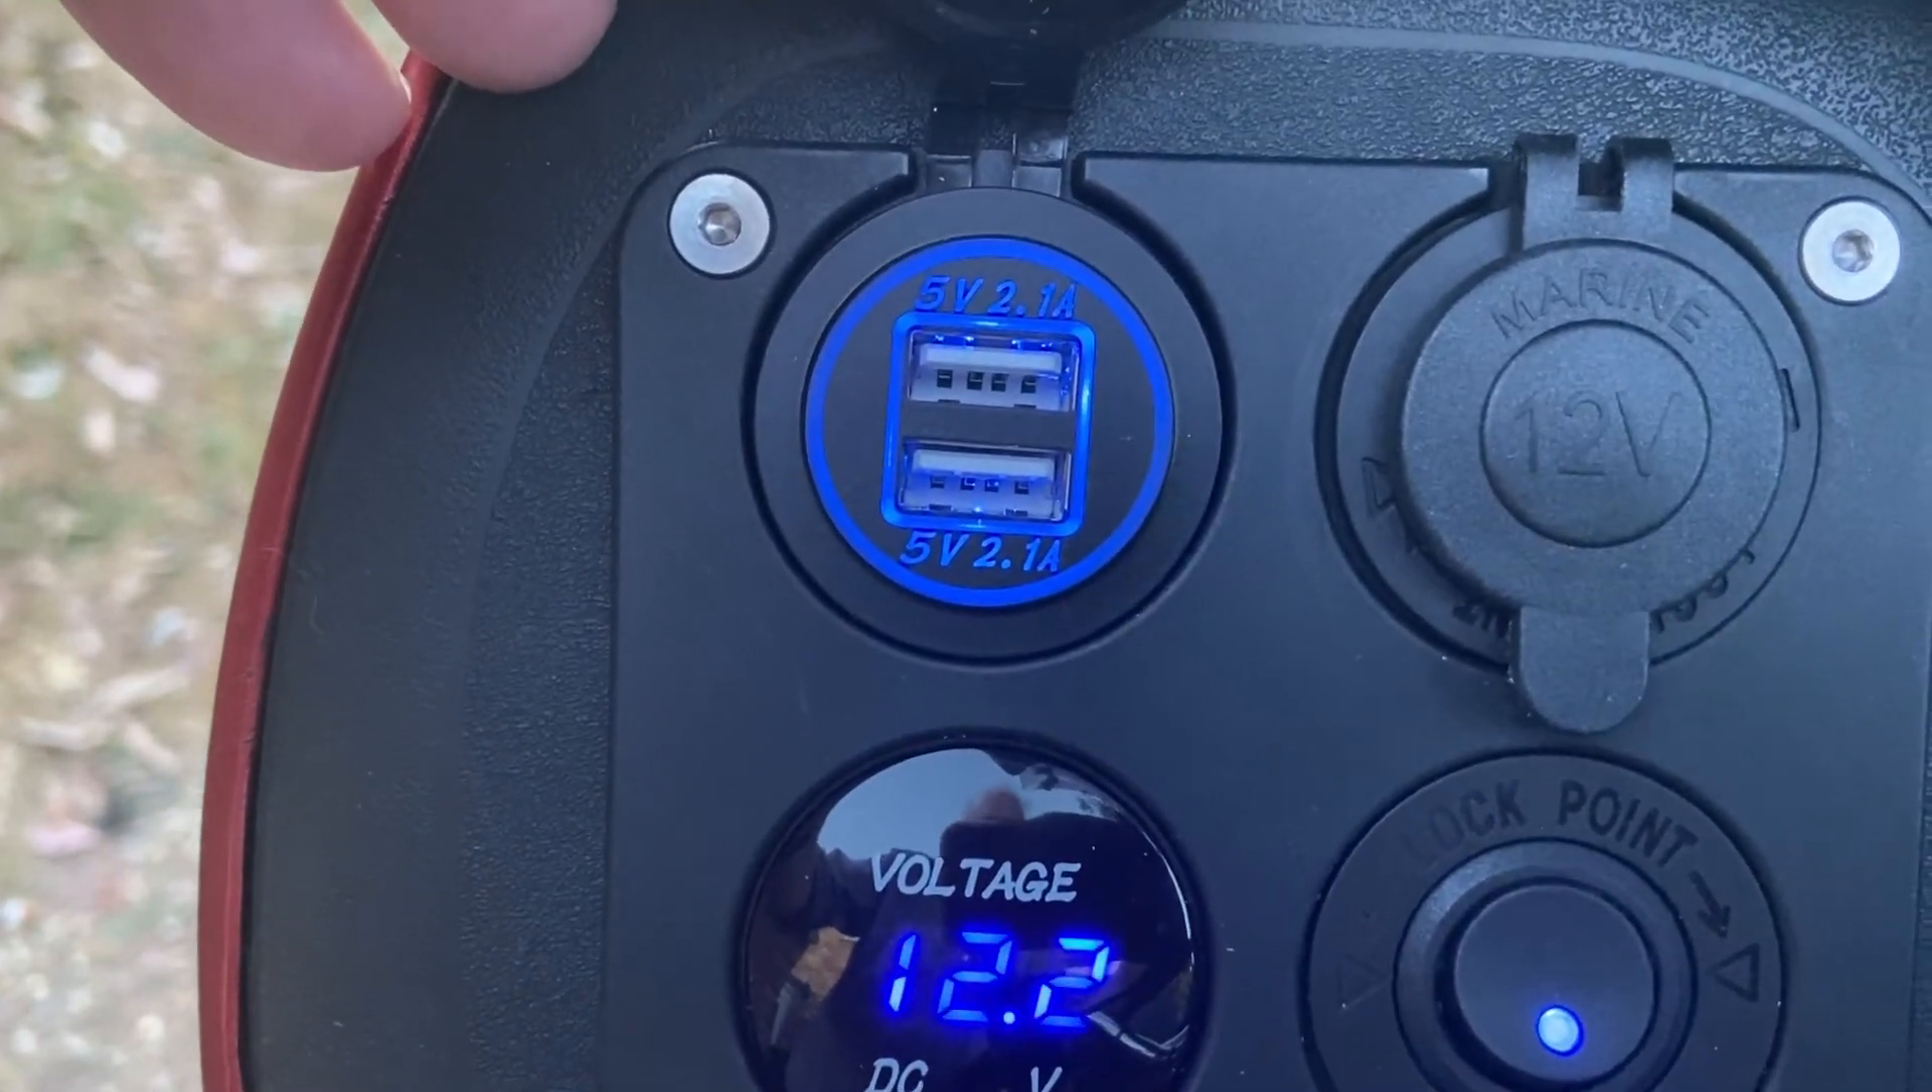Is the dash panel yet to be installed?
No.